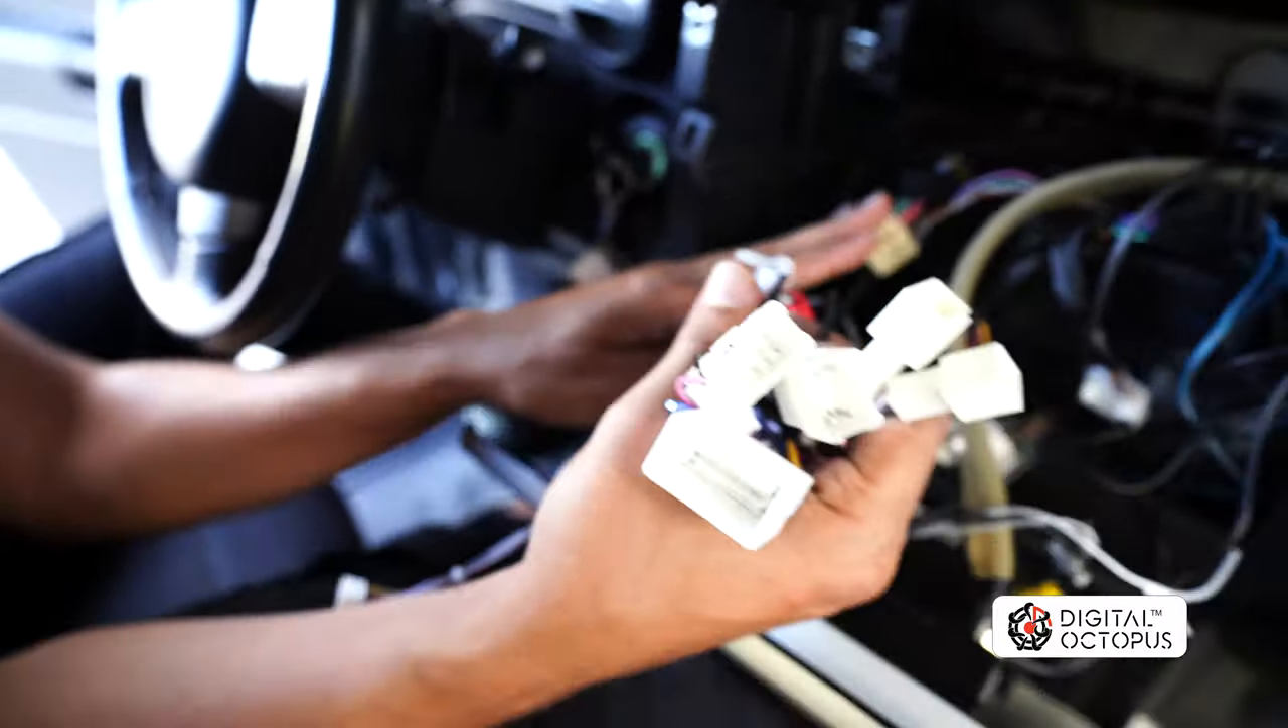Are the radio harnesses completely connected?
No.